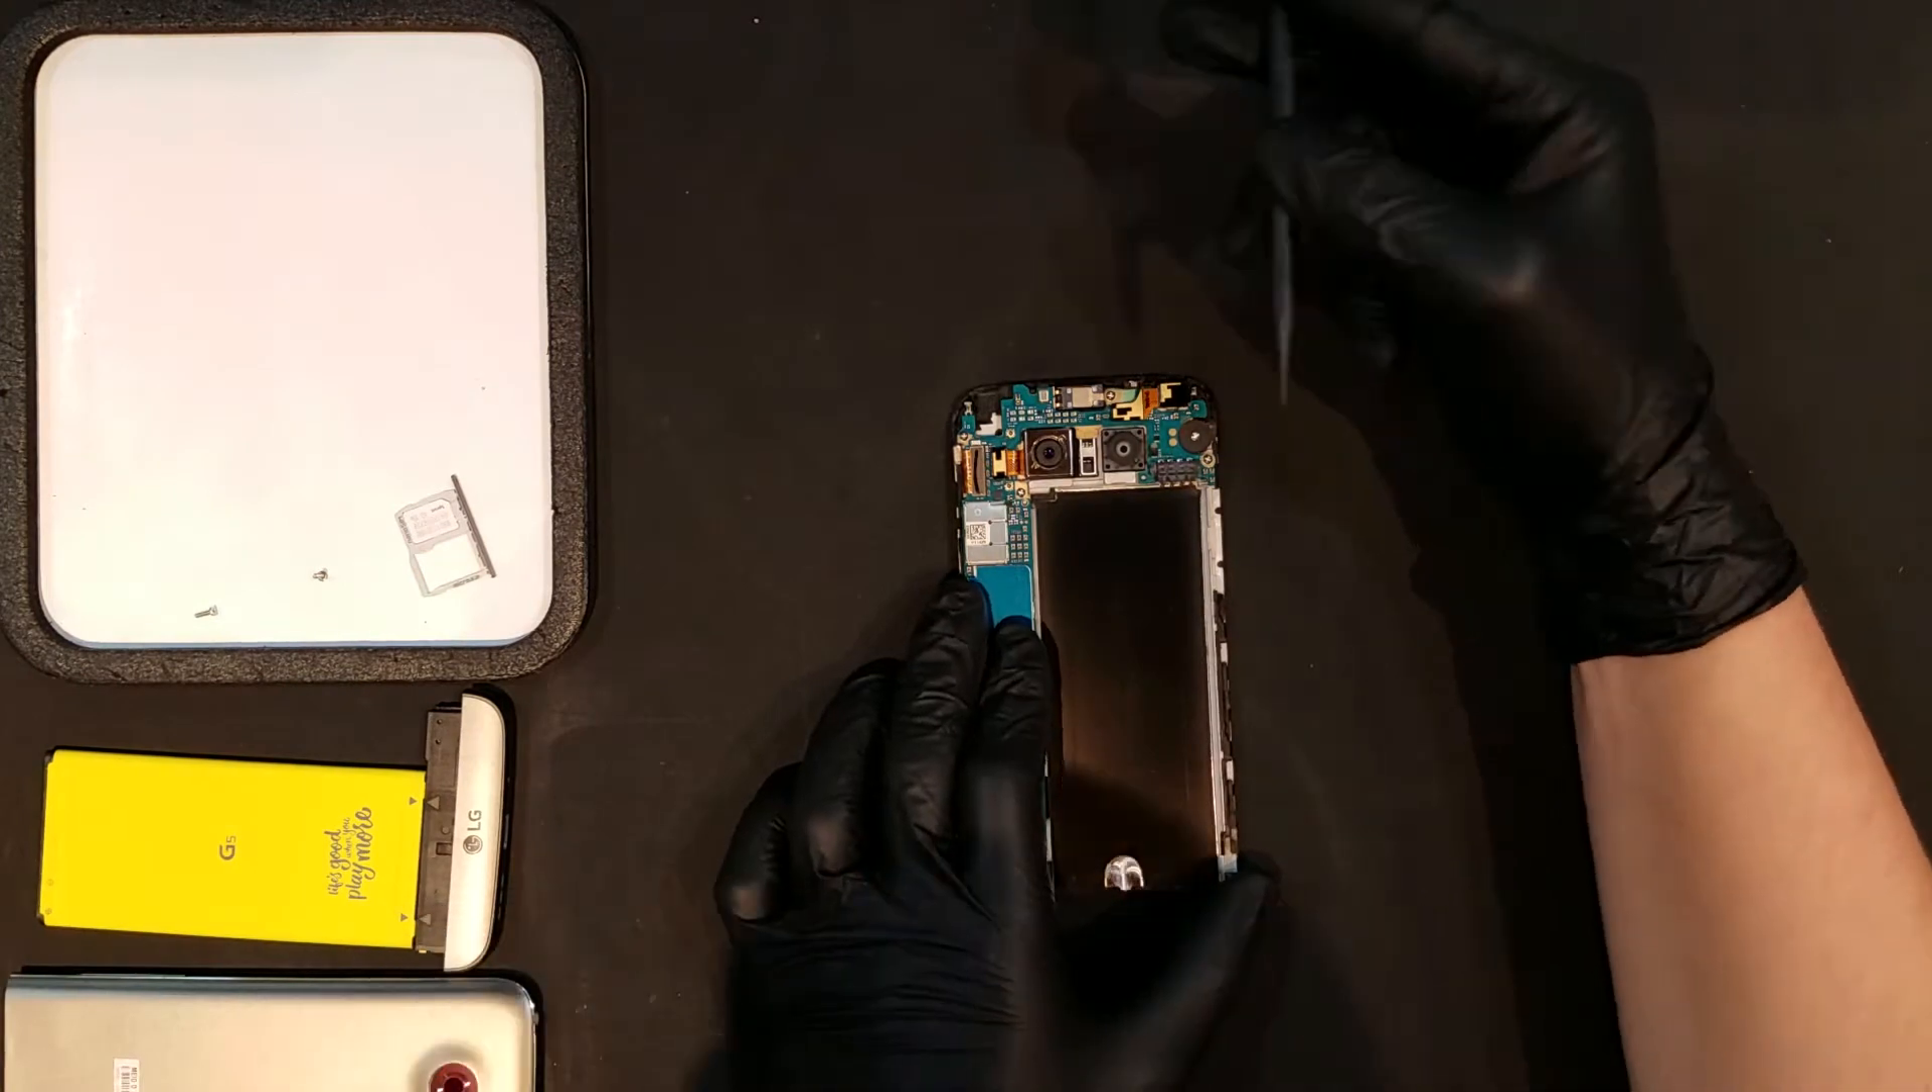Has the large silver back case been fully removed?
Yes.